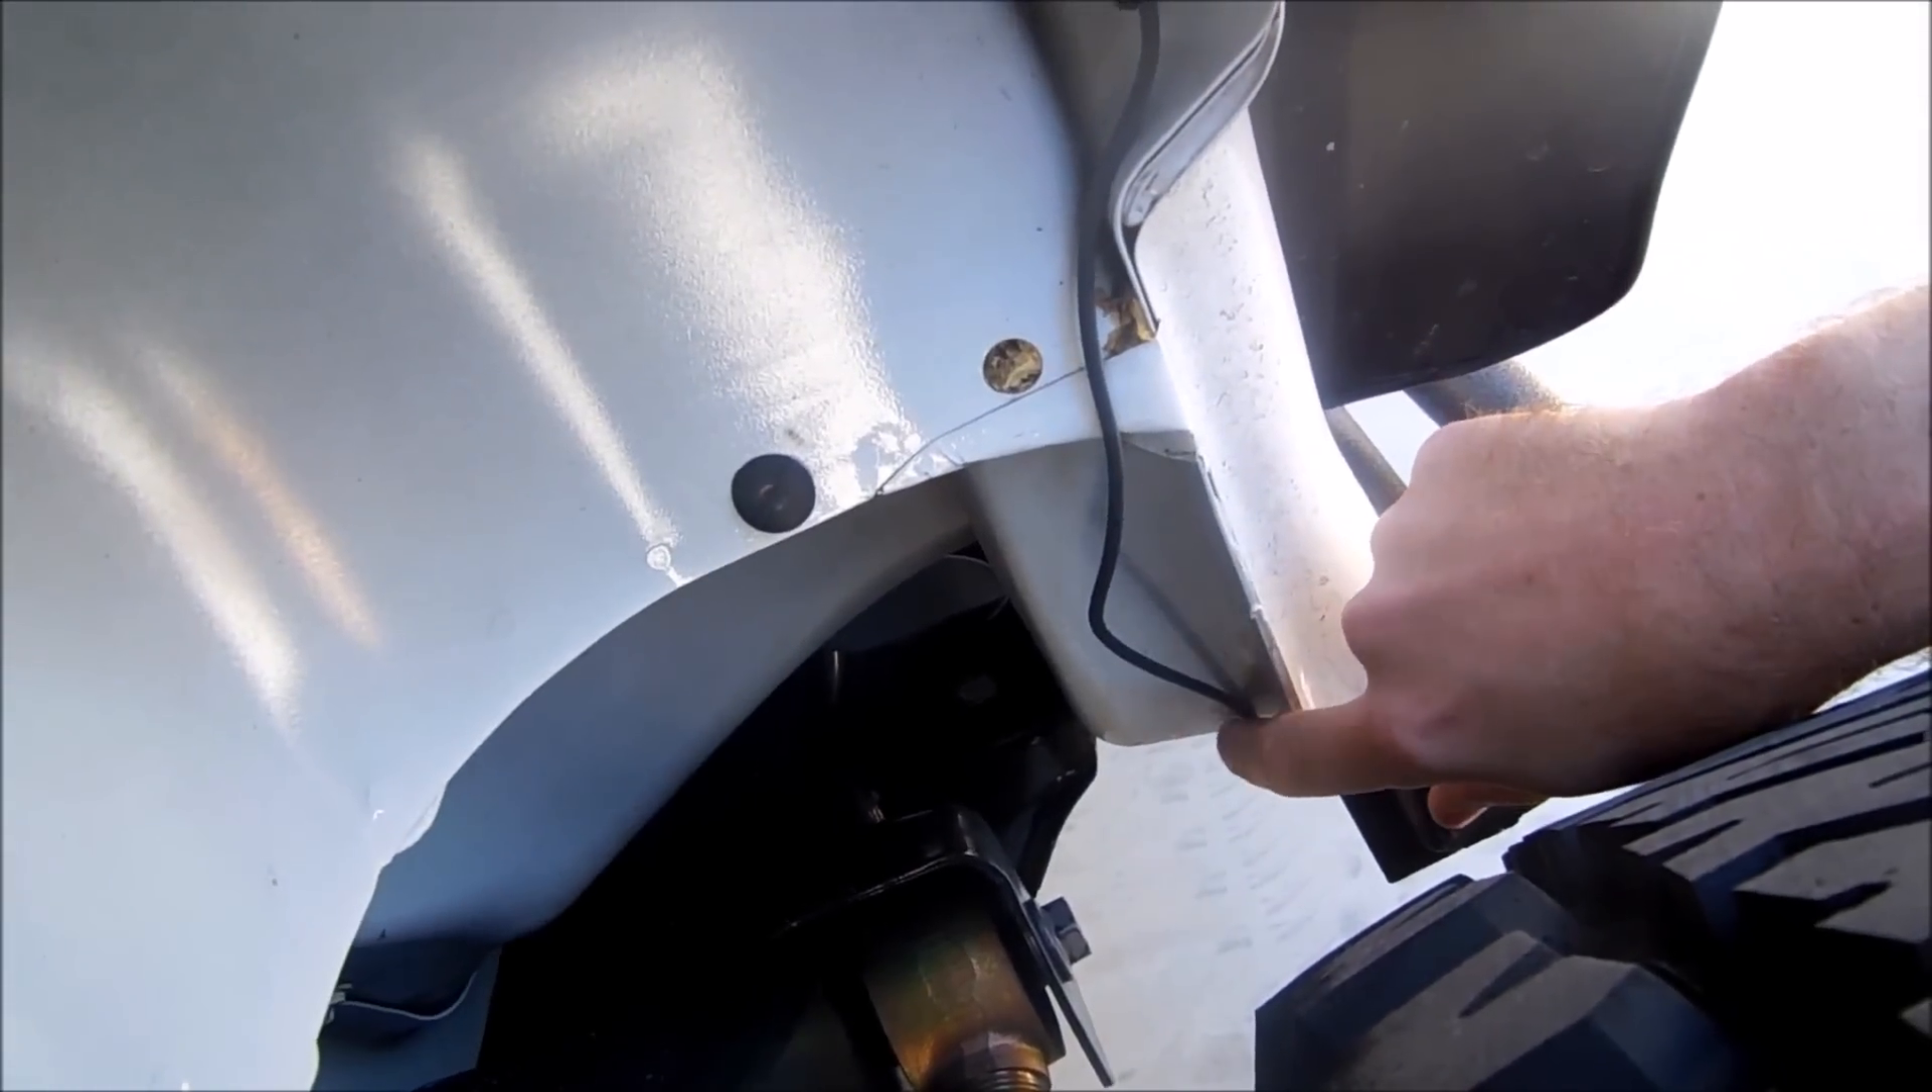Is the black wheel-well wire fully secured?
No.